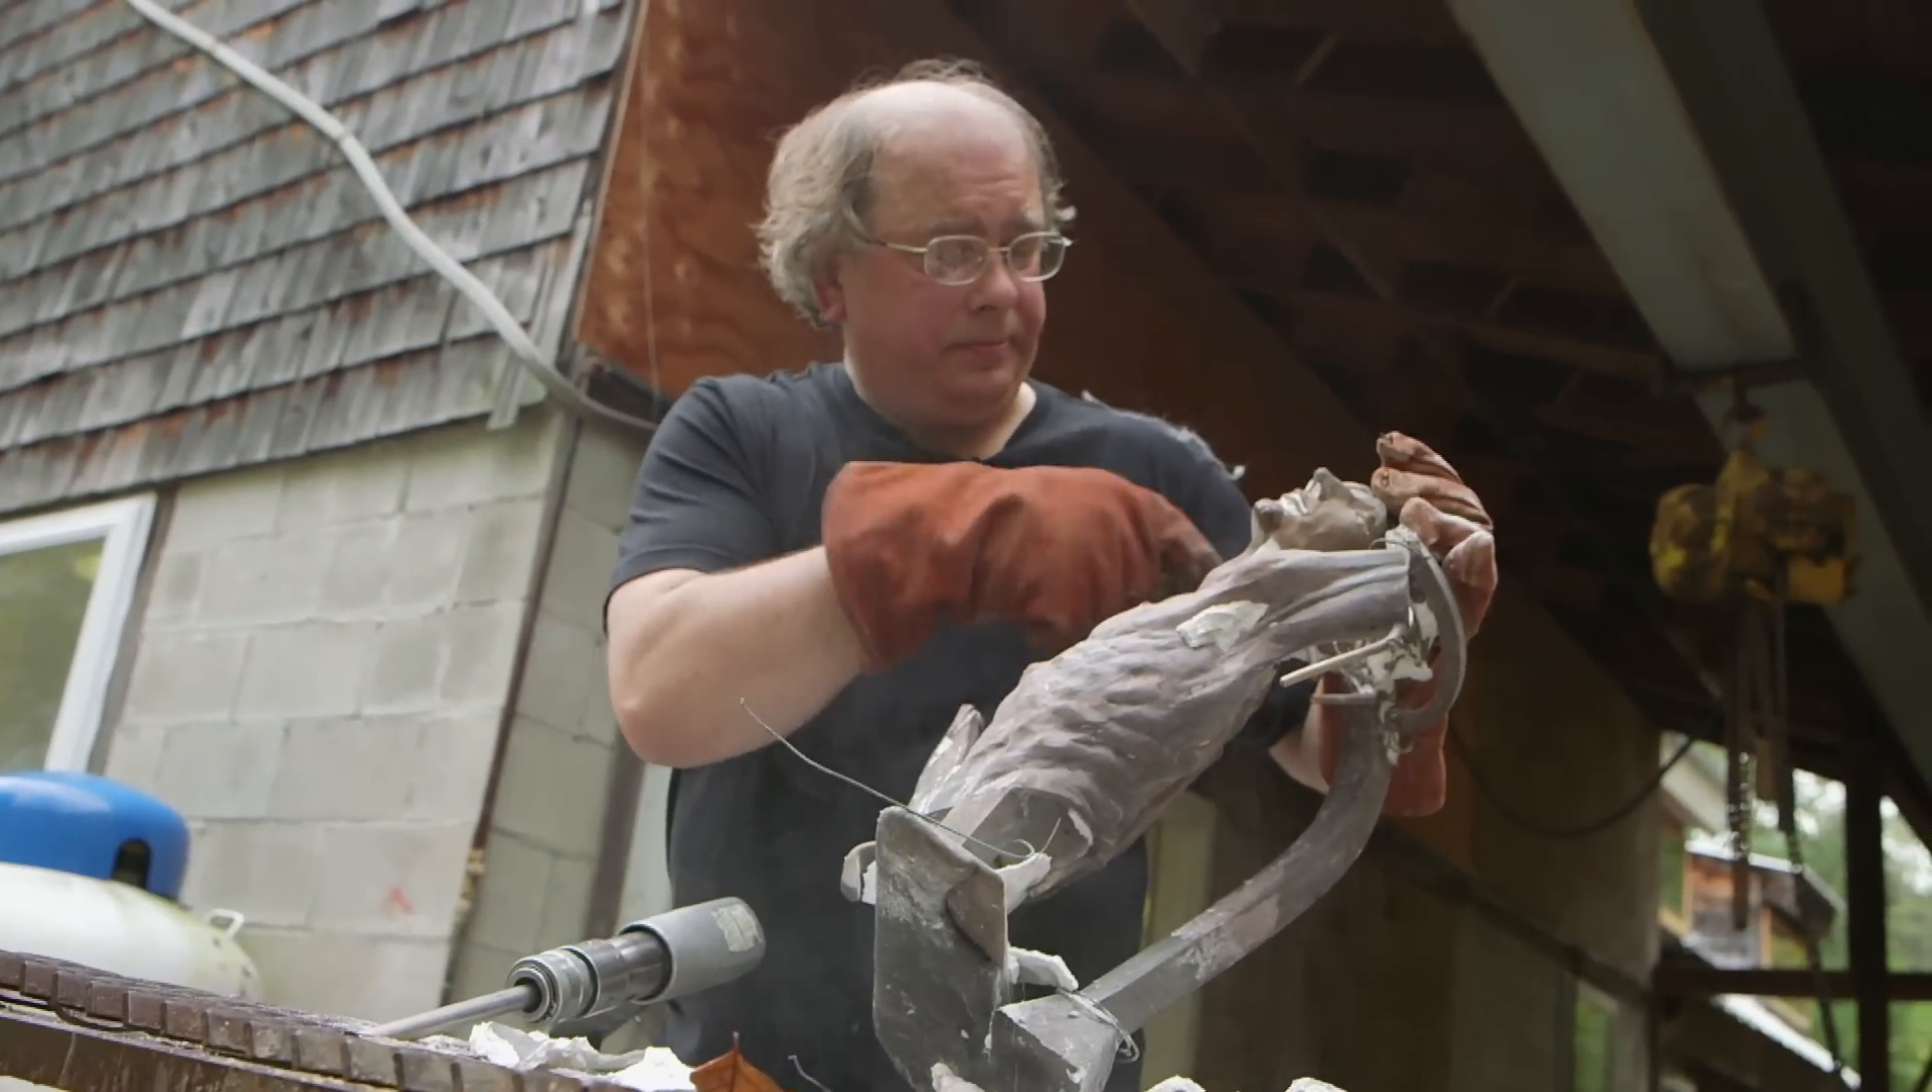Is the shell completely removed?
No.